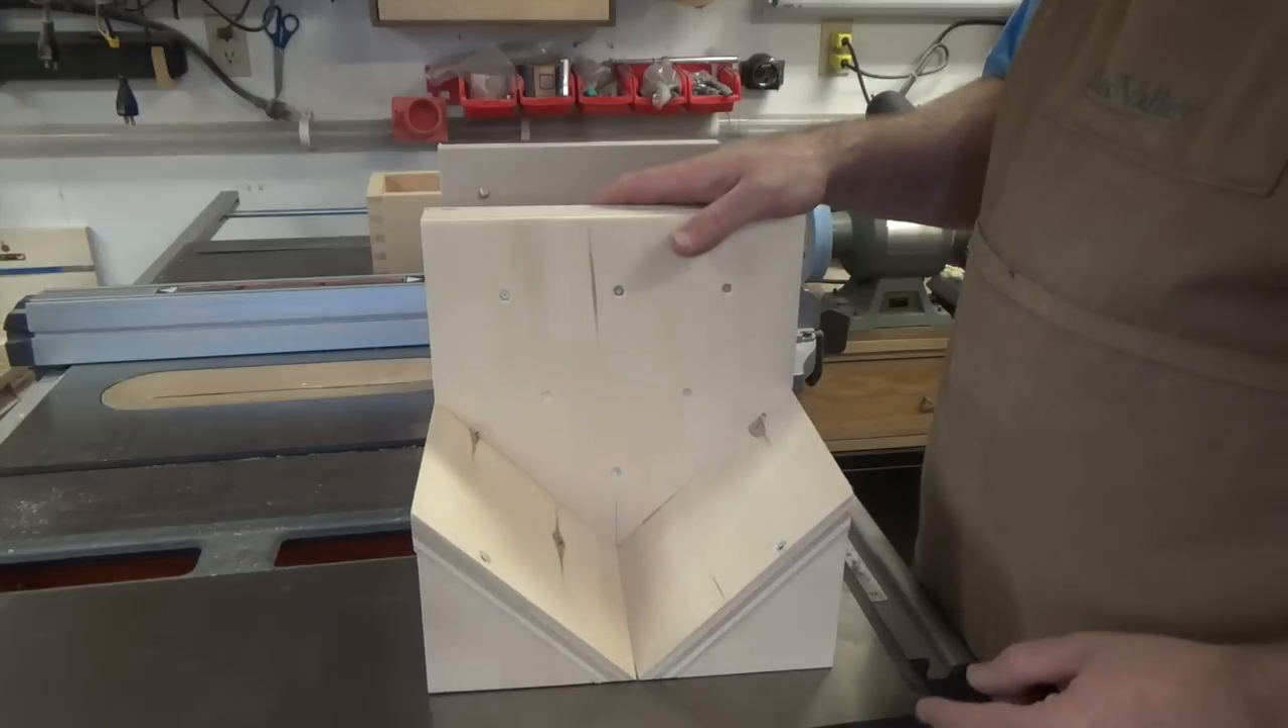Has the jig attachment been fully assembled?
Yes.